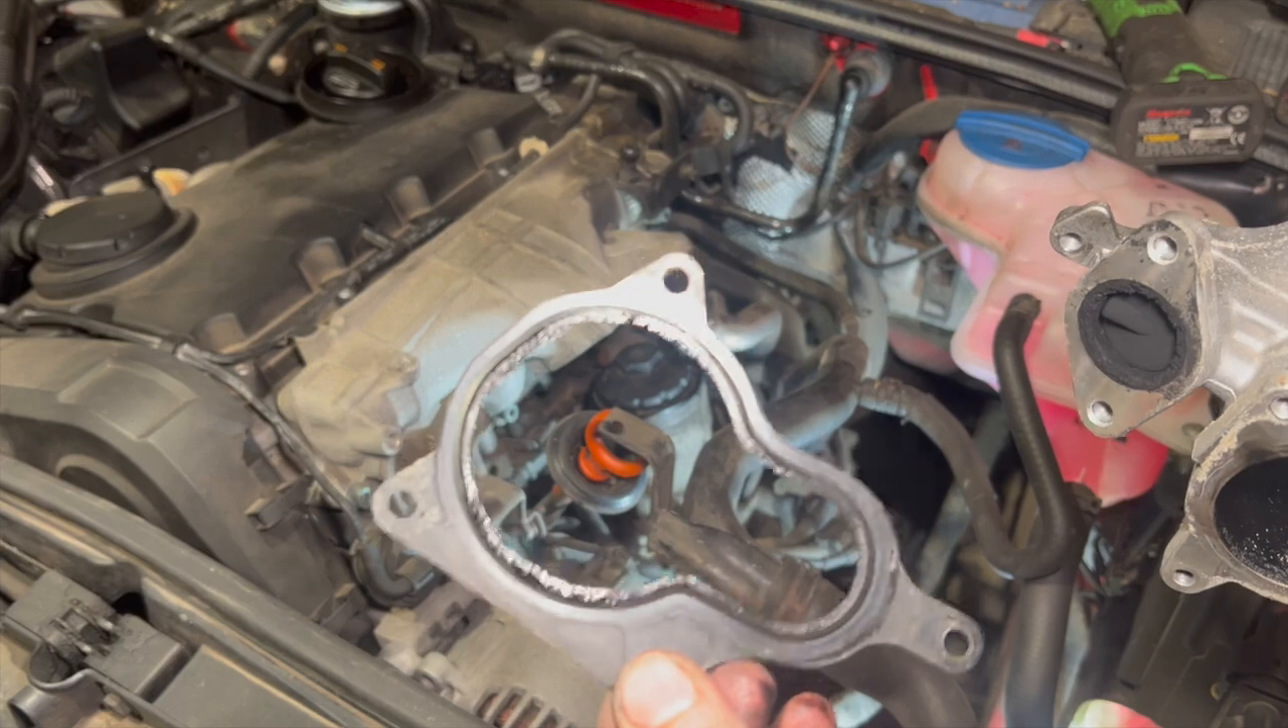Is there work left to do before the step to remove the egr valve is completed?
No.